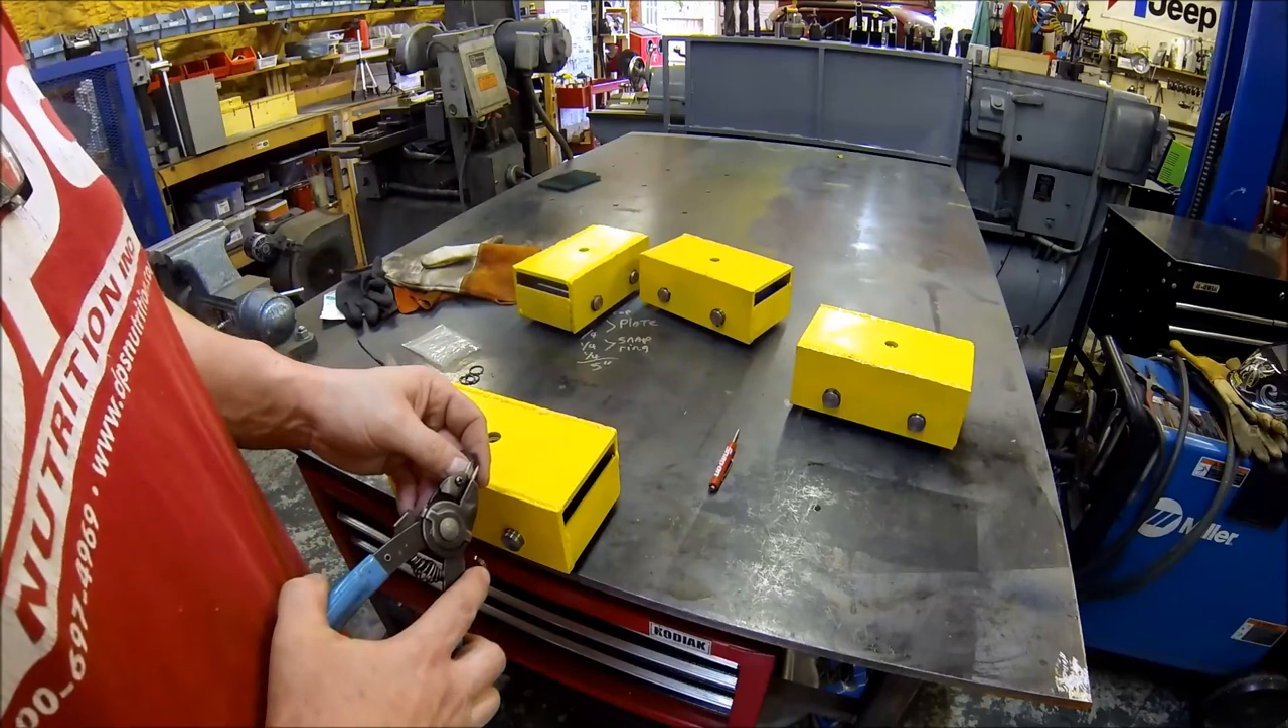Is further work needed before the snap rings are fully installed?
Yes.